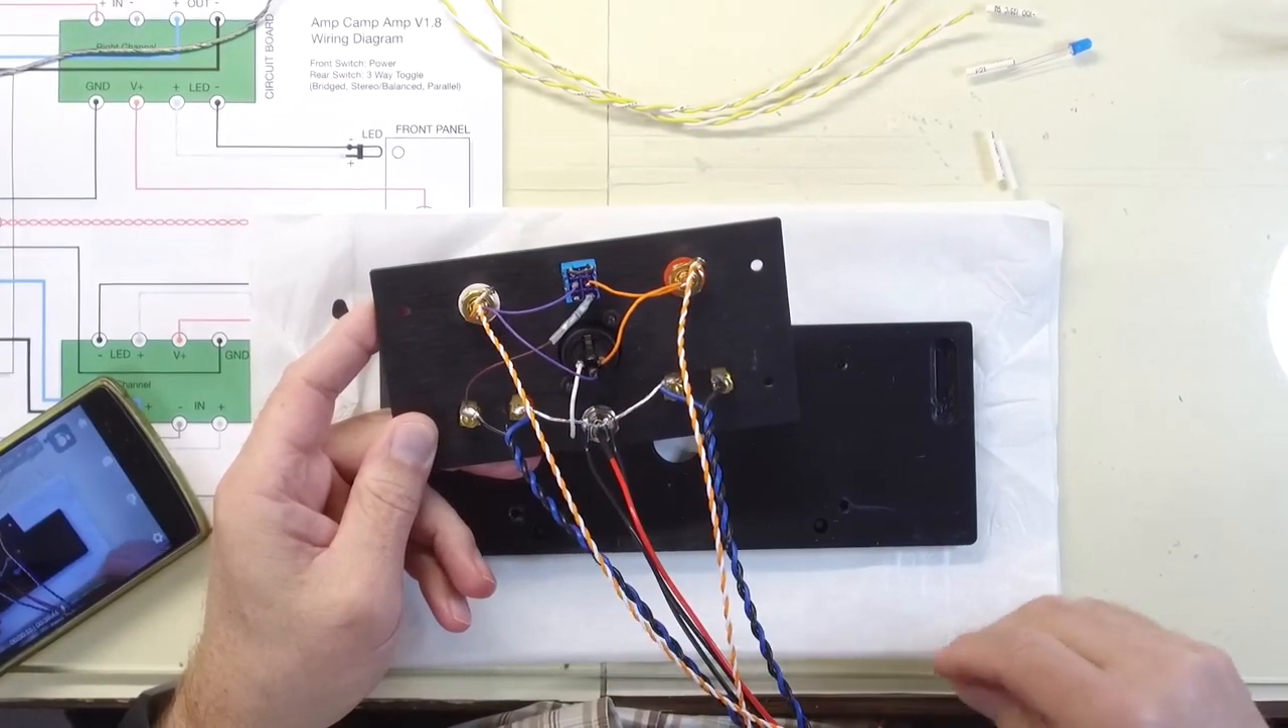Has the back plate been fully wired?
Yes.